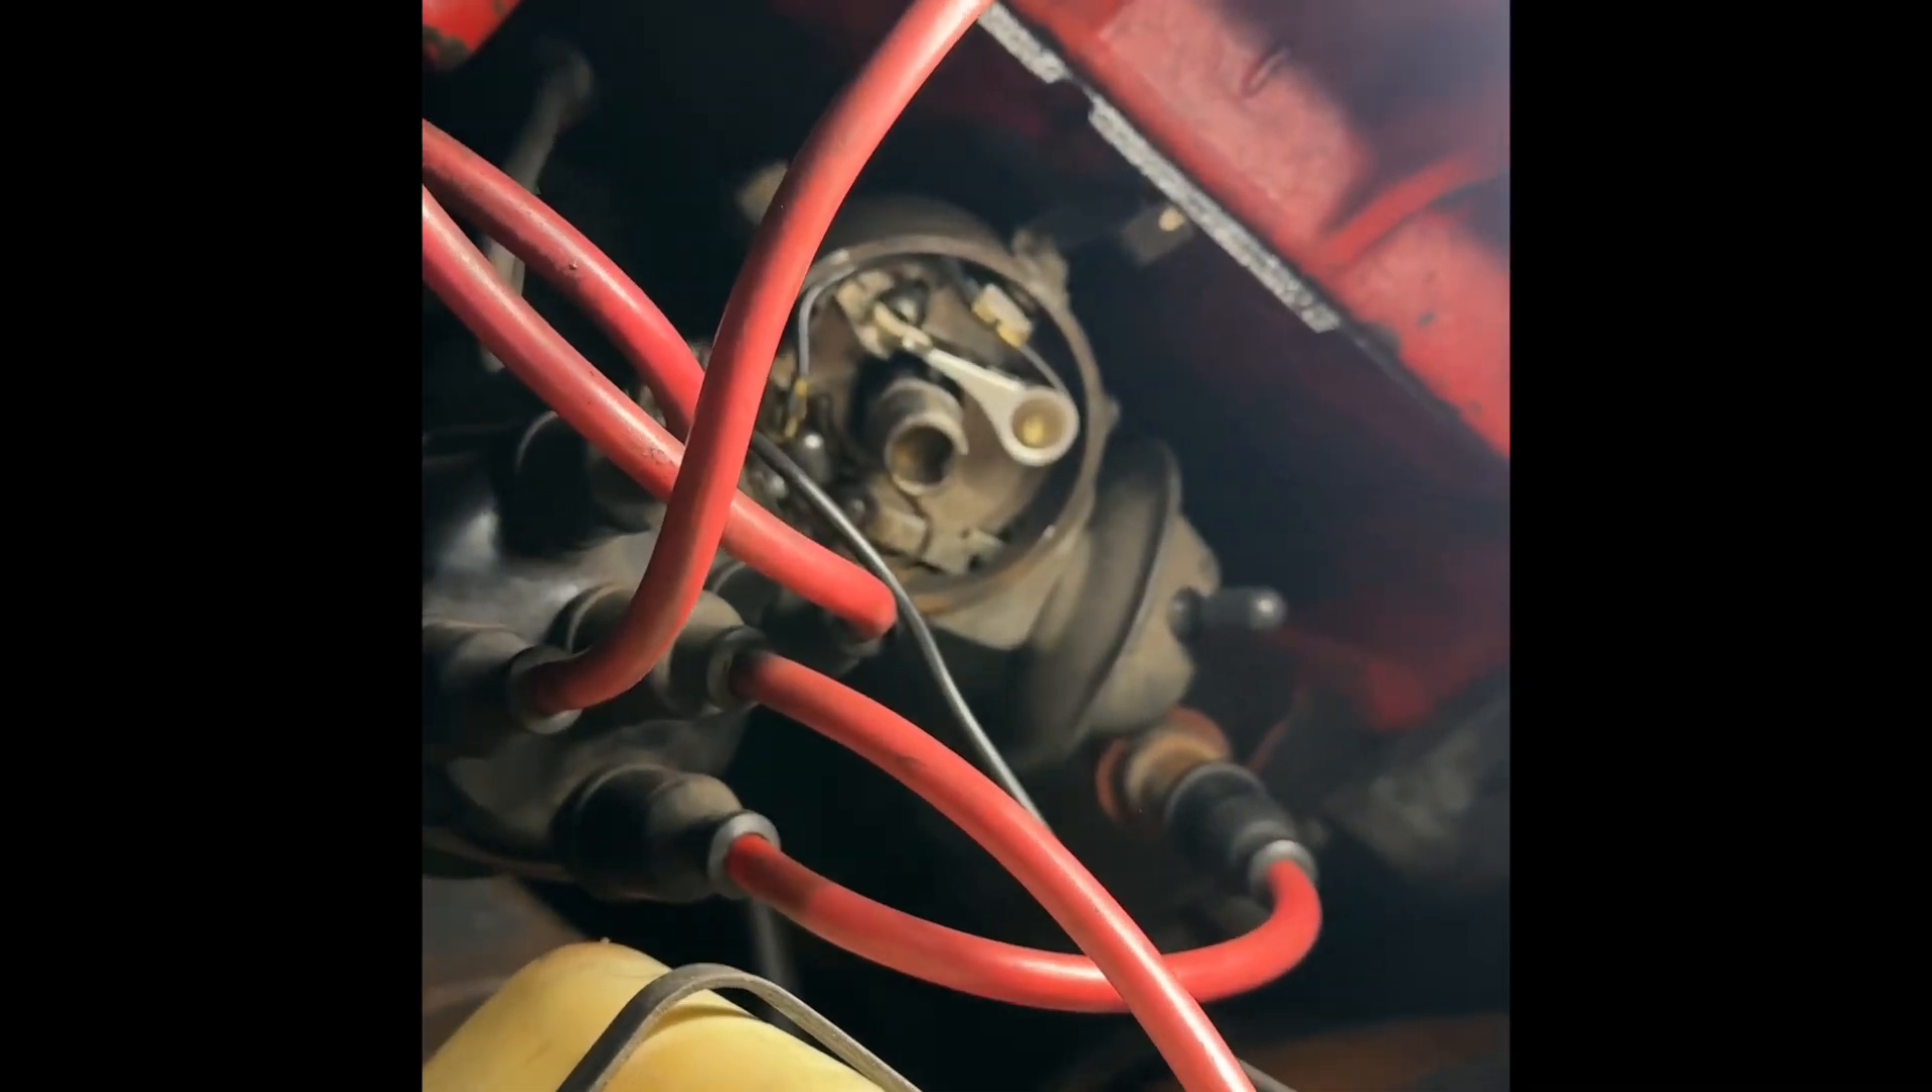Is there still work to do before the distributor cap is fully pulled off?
No.